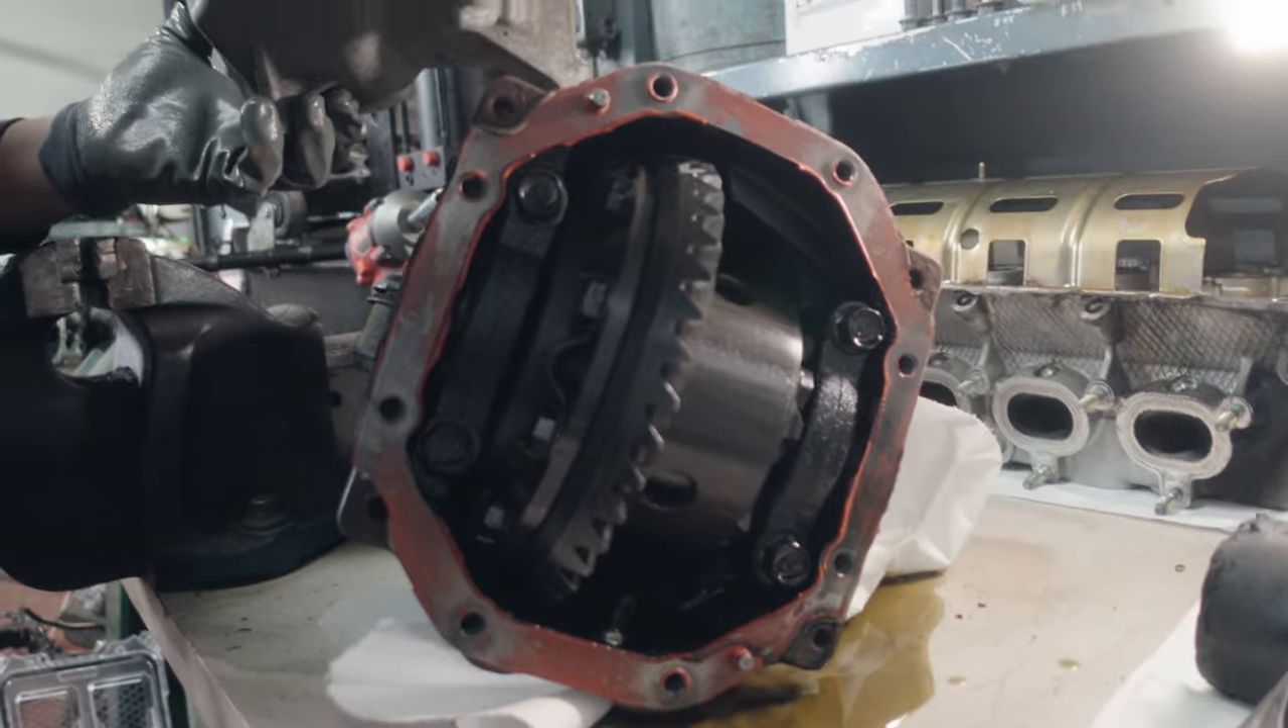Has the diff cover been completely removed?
Yes.